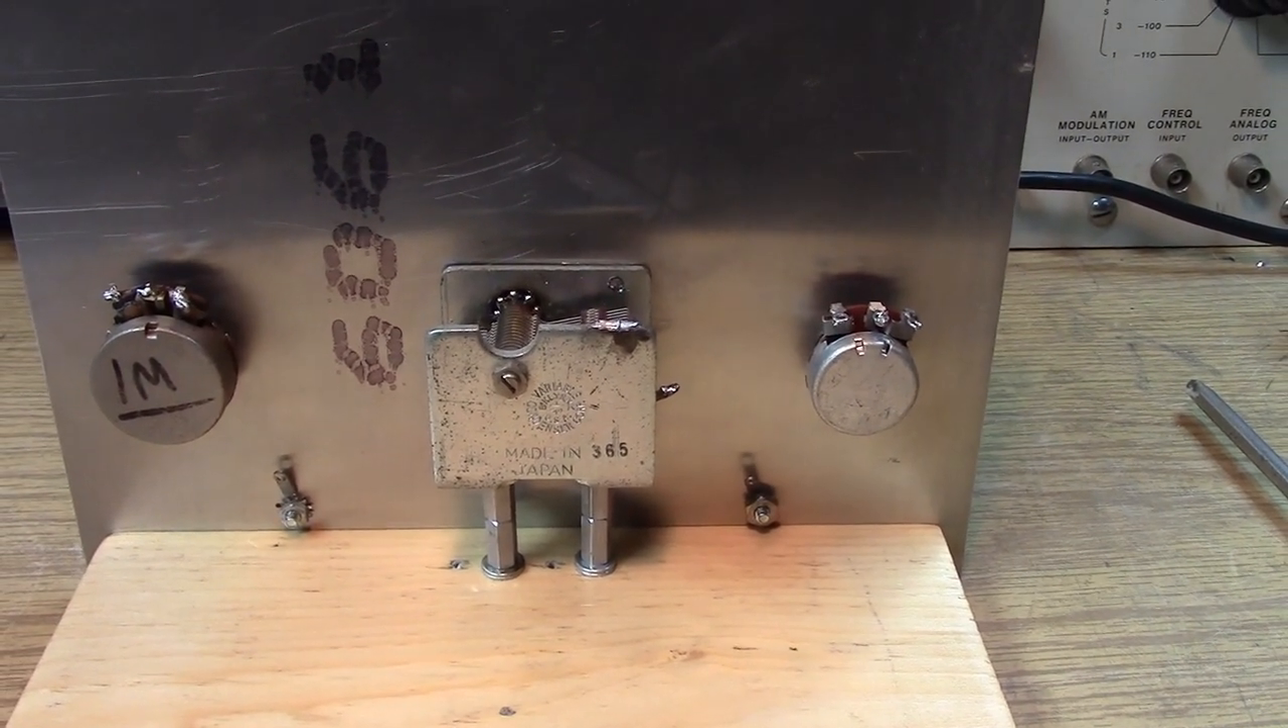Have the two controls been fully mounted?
Yes.